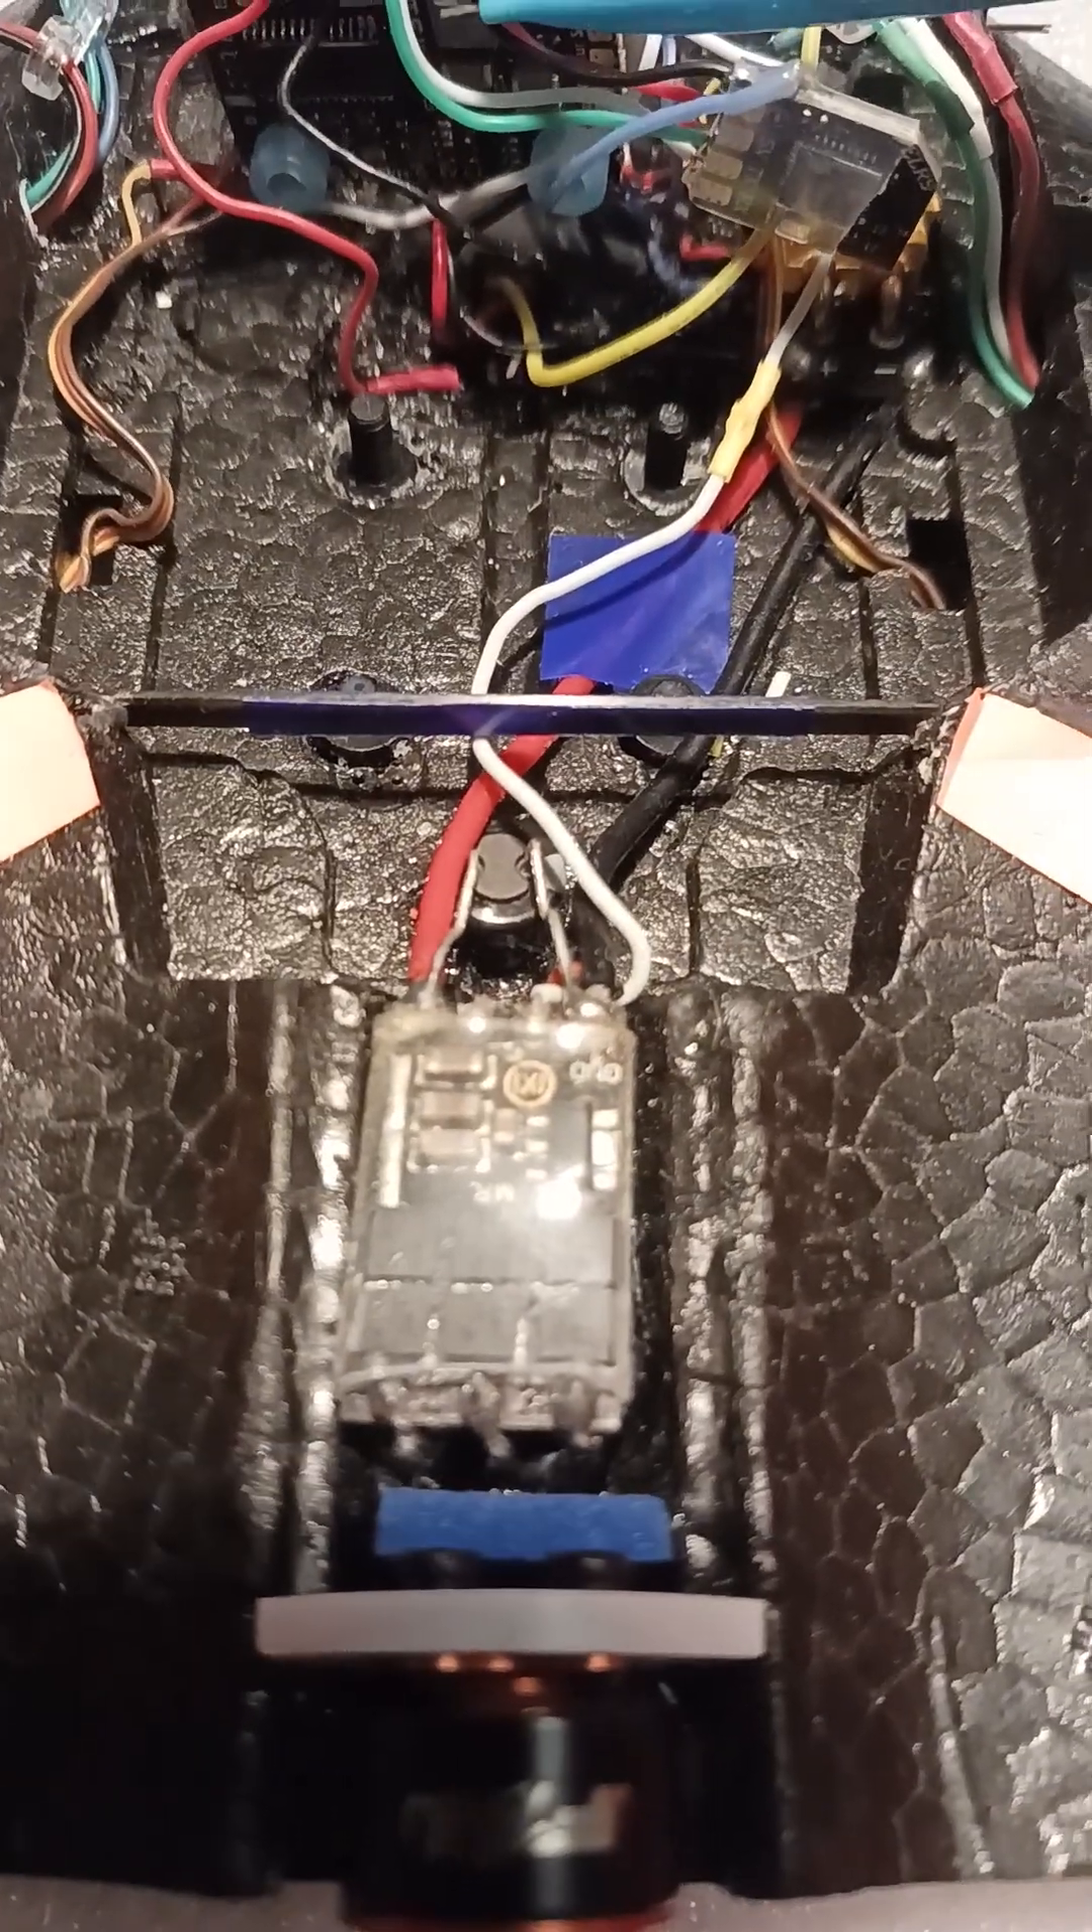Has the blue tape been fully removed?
No.